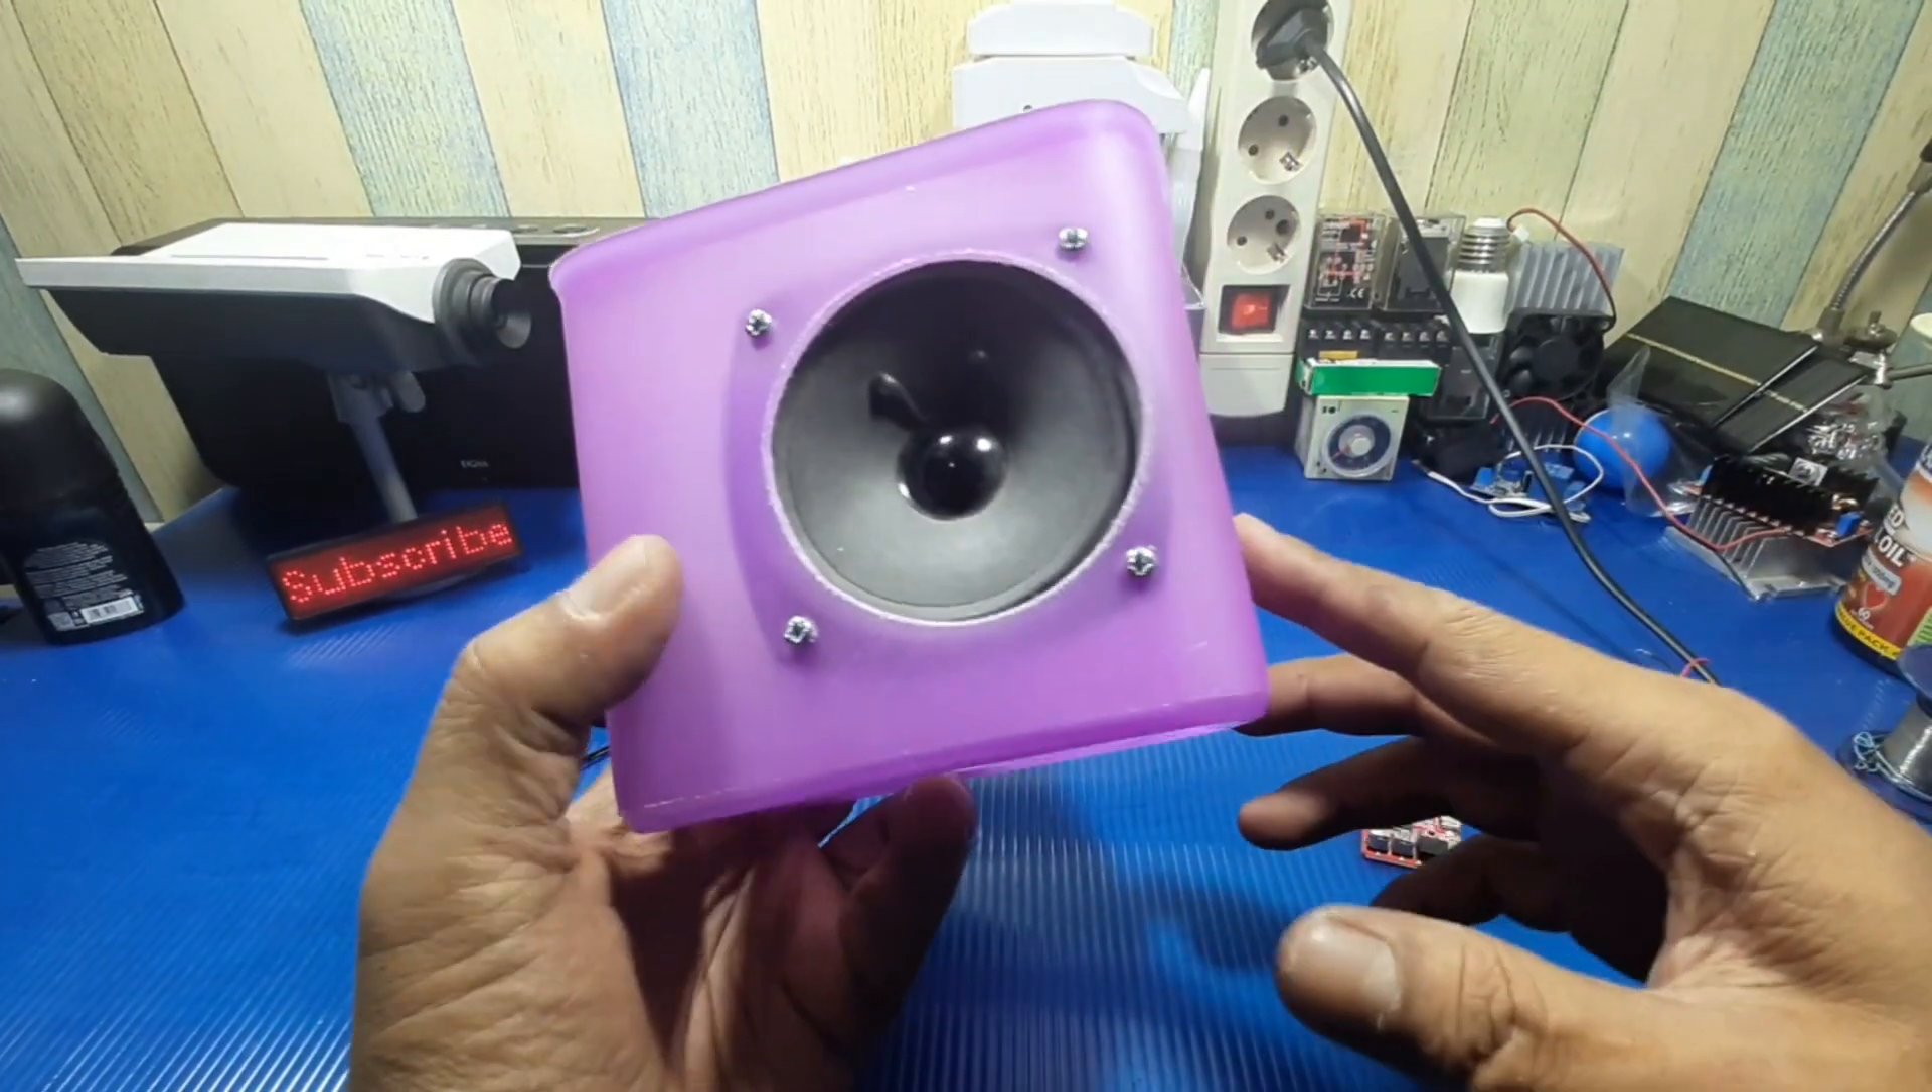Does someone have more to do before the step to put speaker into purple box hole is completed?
No.